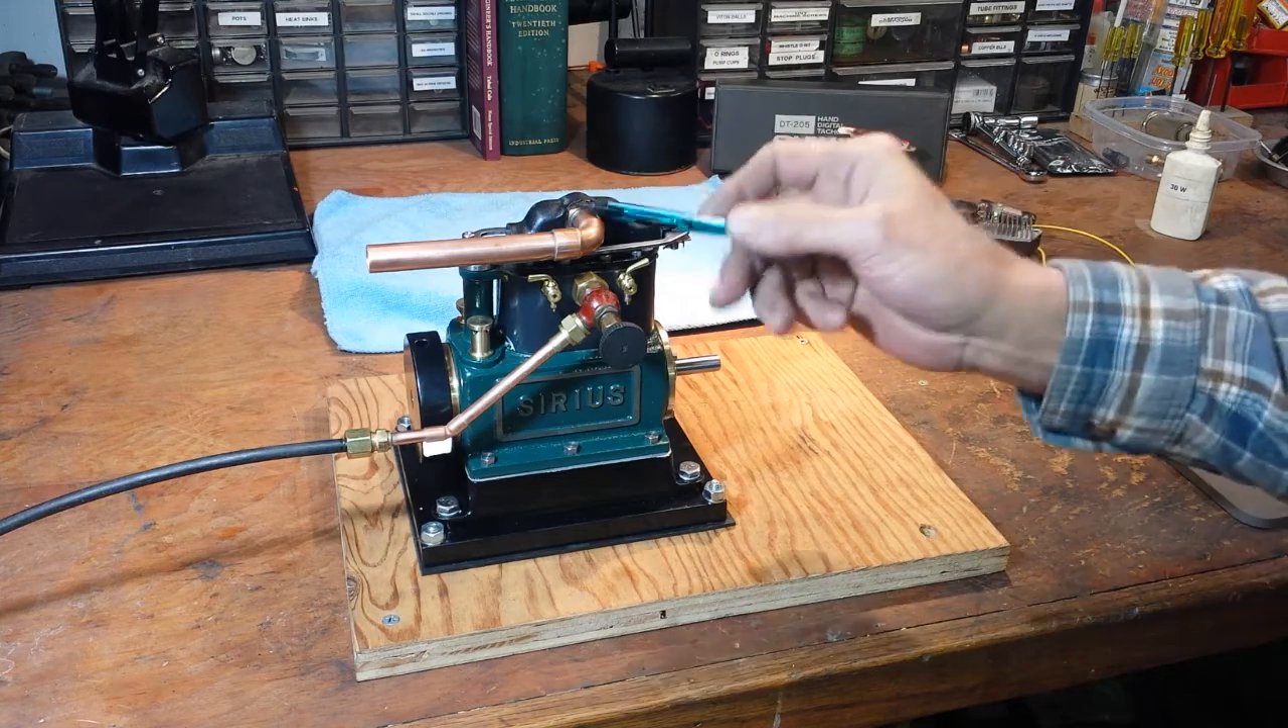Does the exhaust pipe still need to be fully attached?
No.